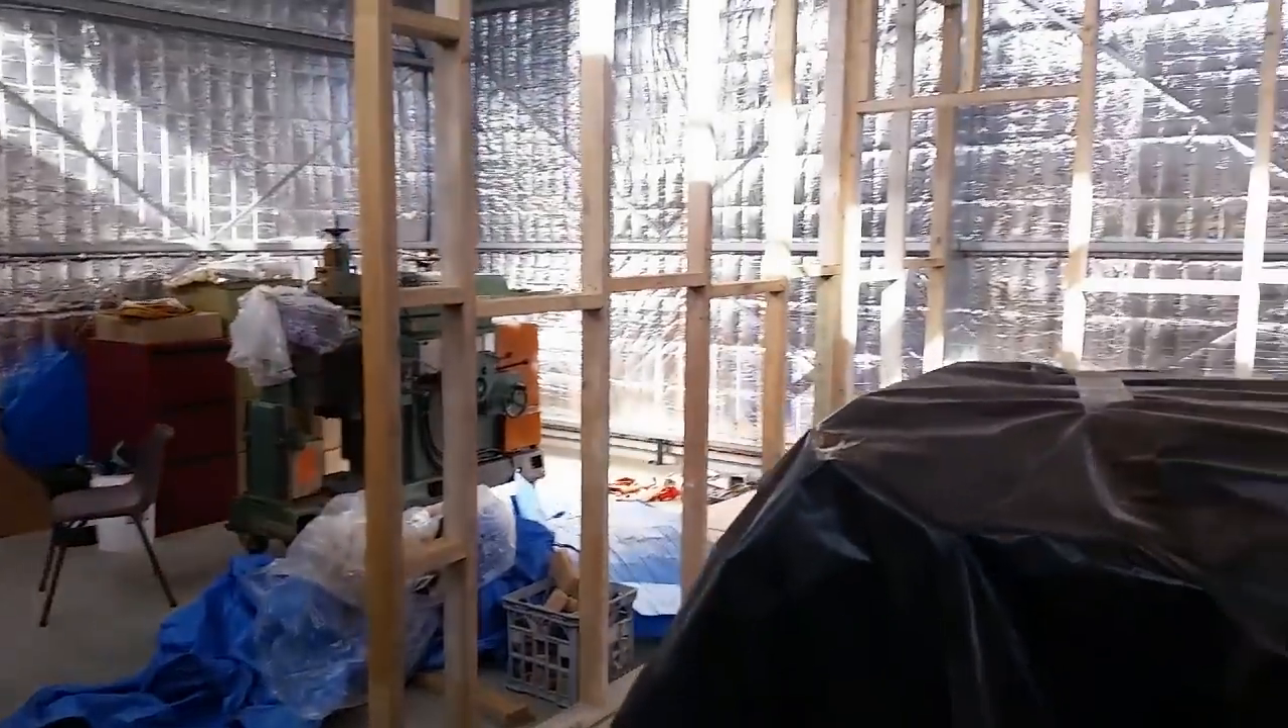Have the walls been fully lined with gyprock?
No.